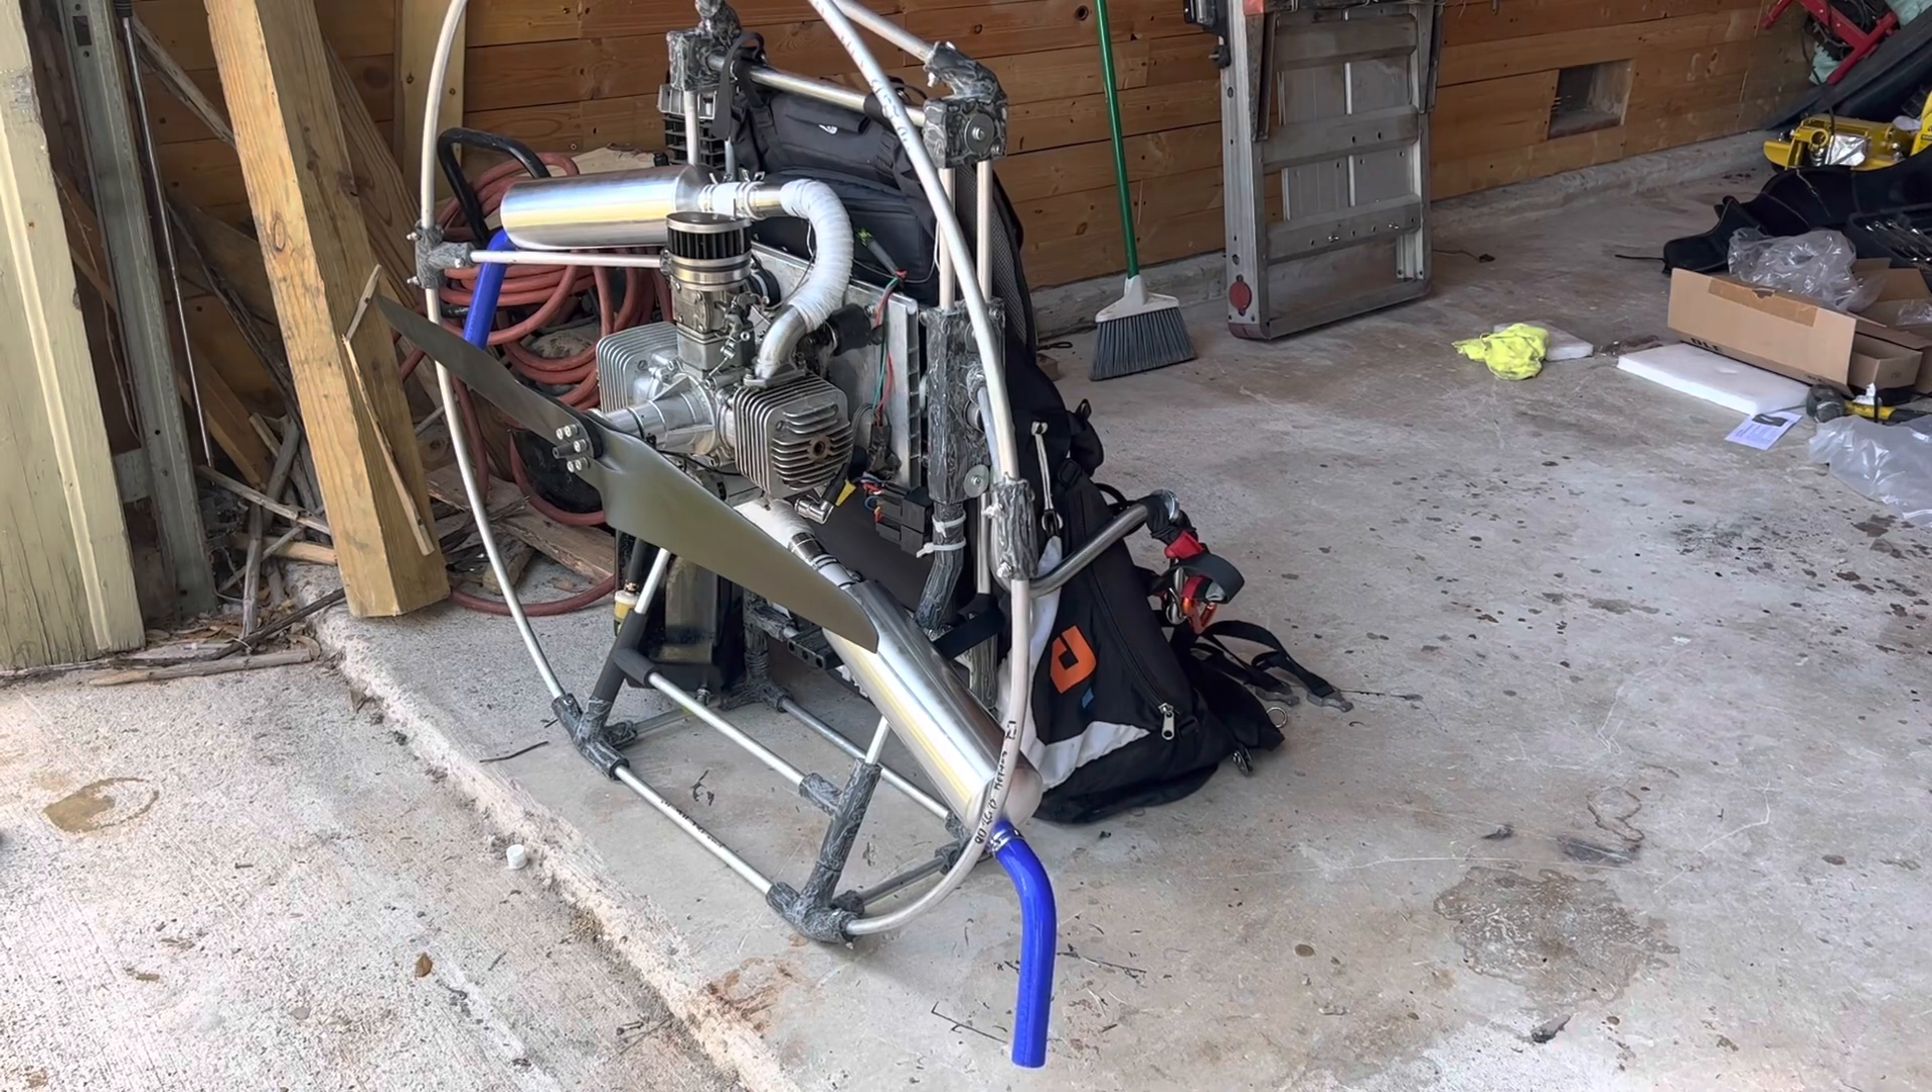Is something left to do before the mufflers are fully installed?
No.